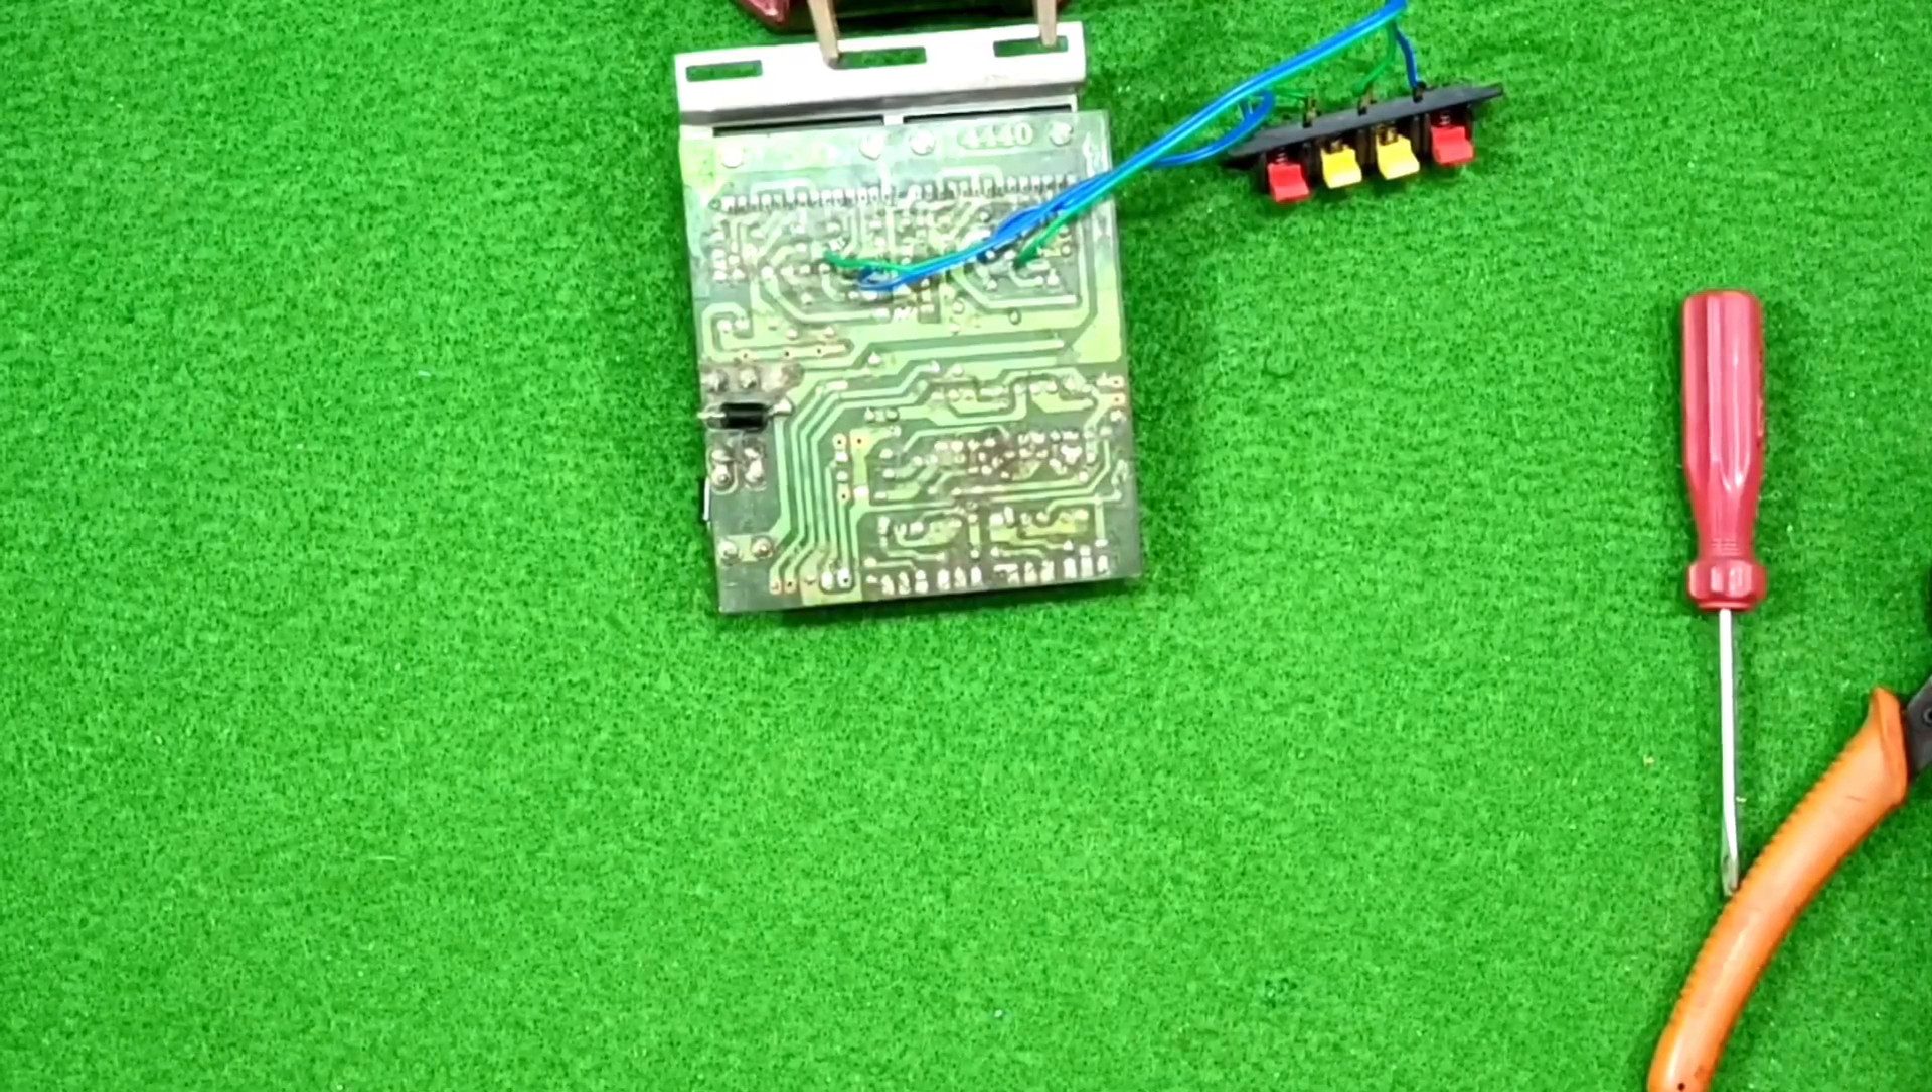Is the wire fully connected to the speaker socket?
Yes.